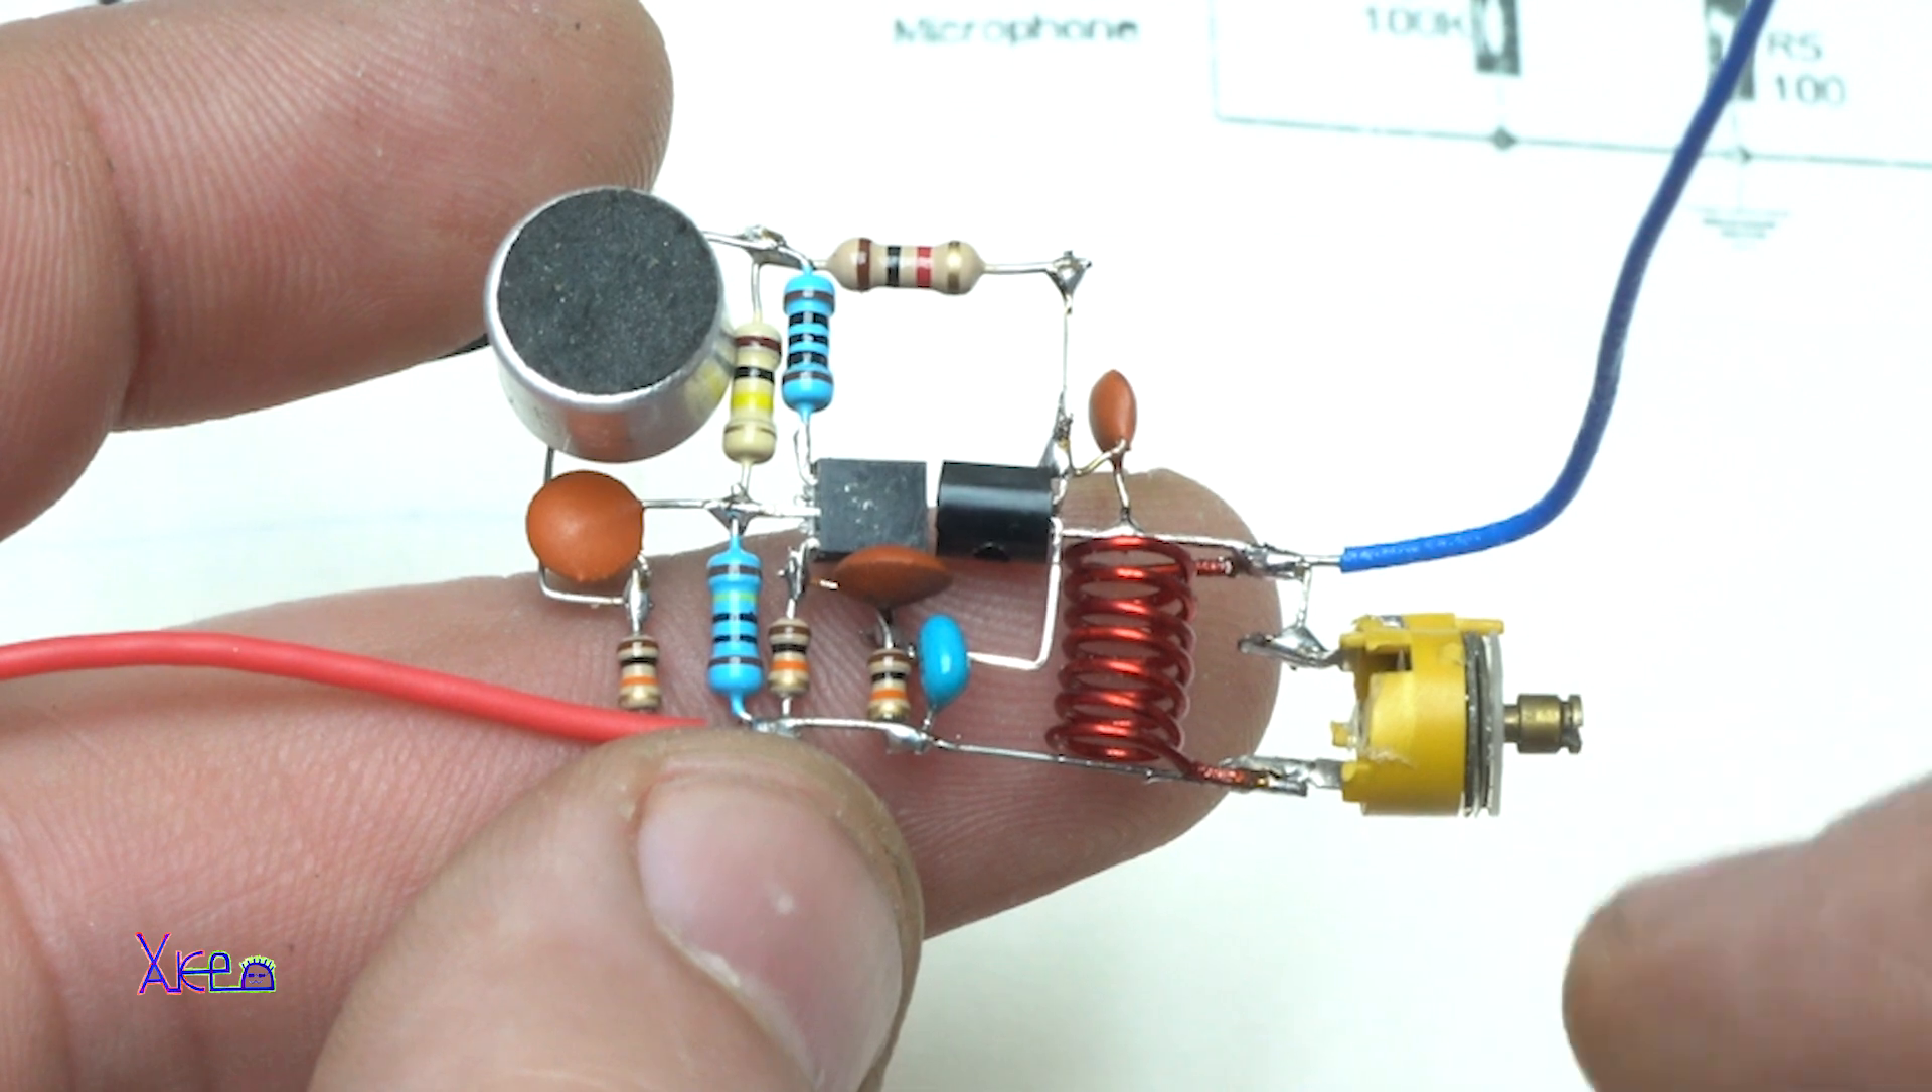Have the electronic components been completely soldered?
Yes.